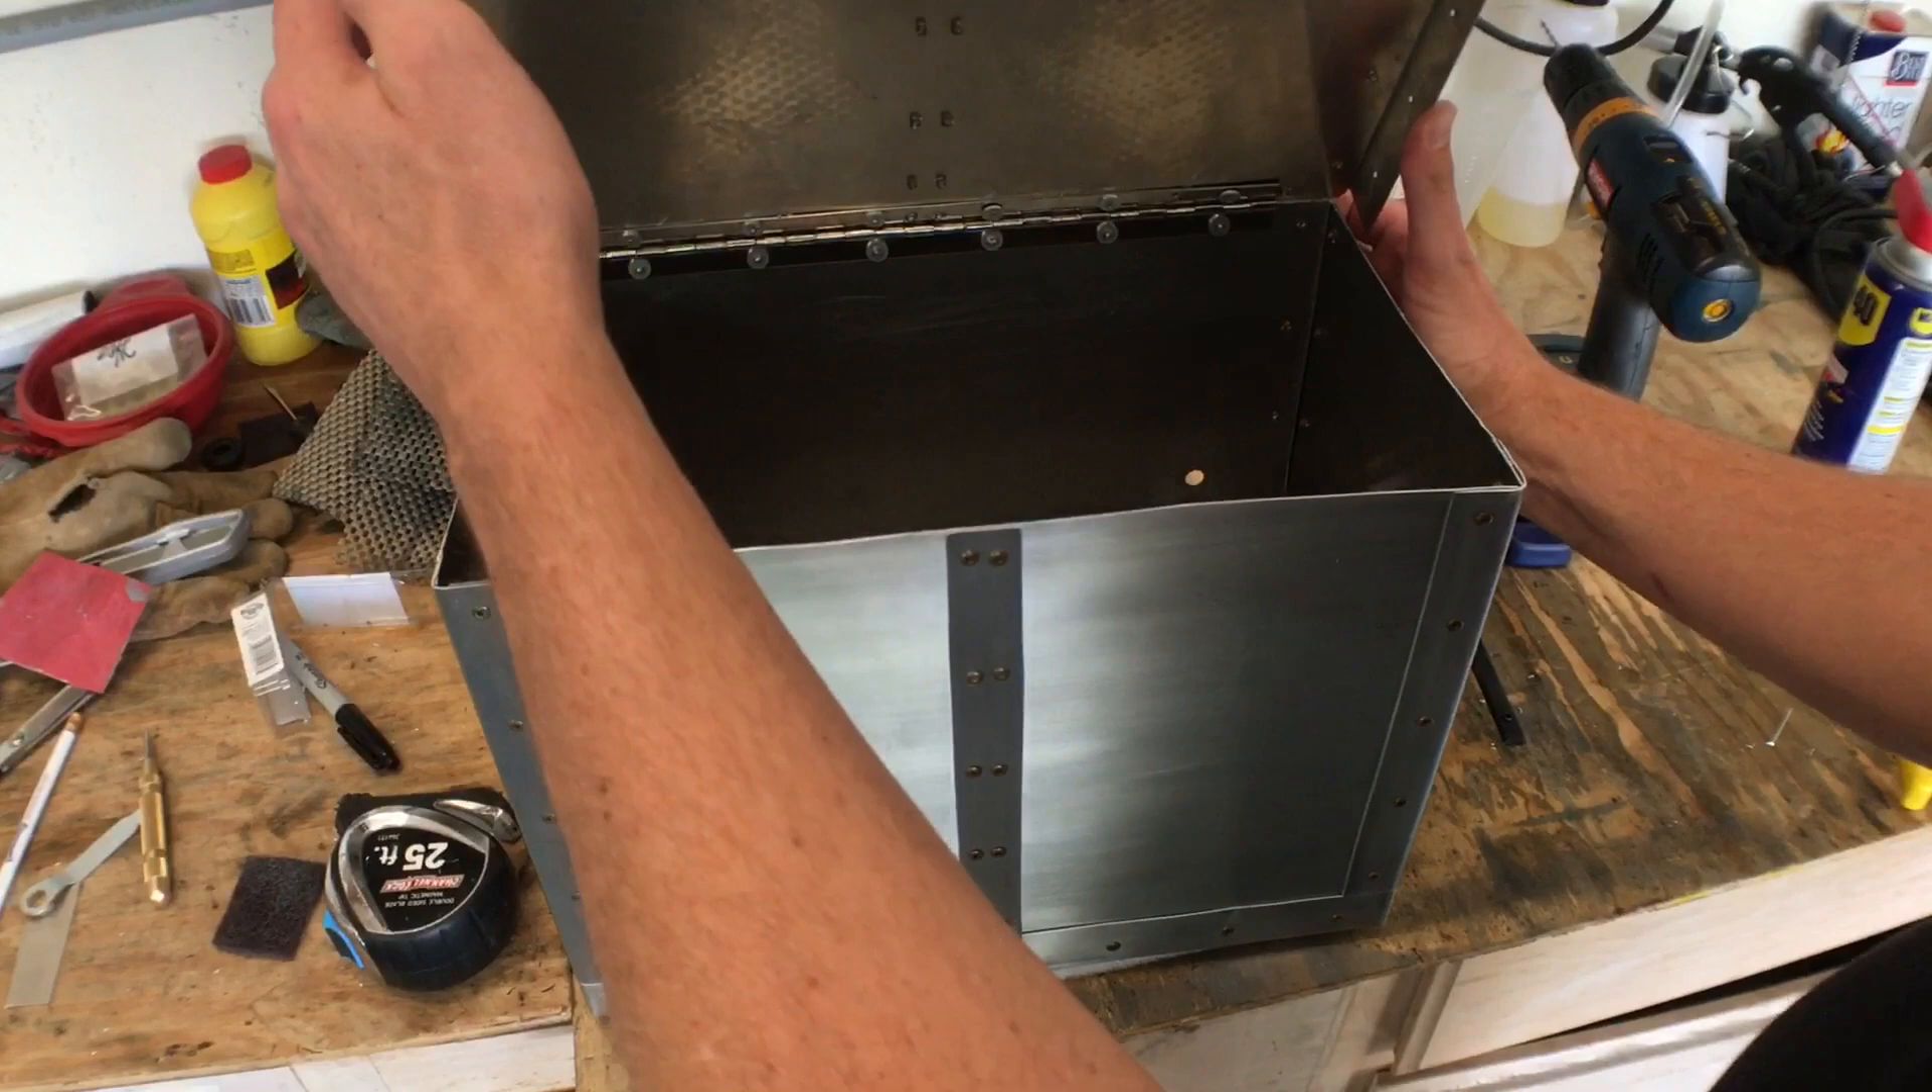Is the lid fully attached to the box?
Yes.